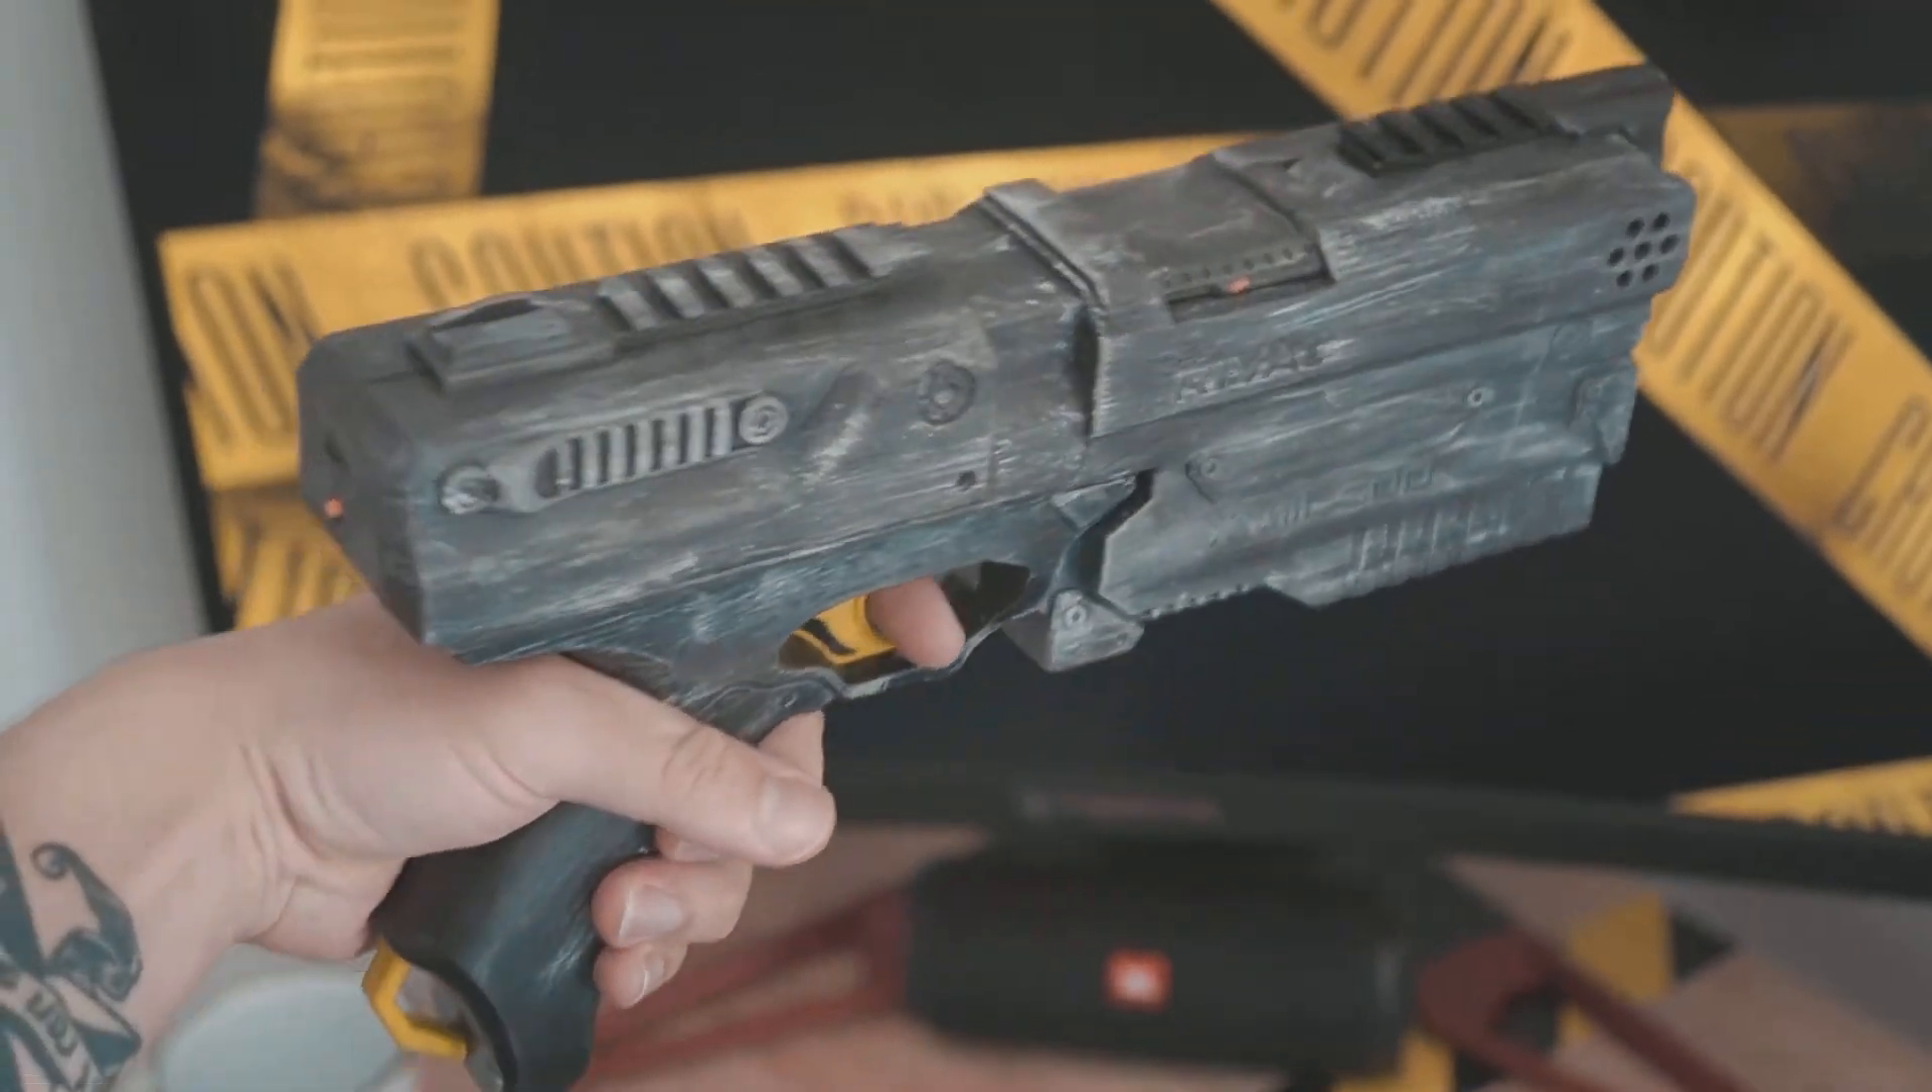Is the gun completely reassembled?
Yes.